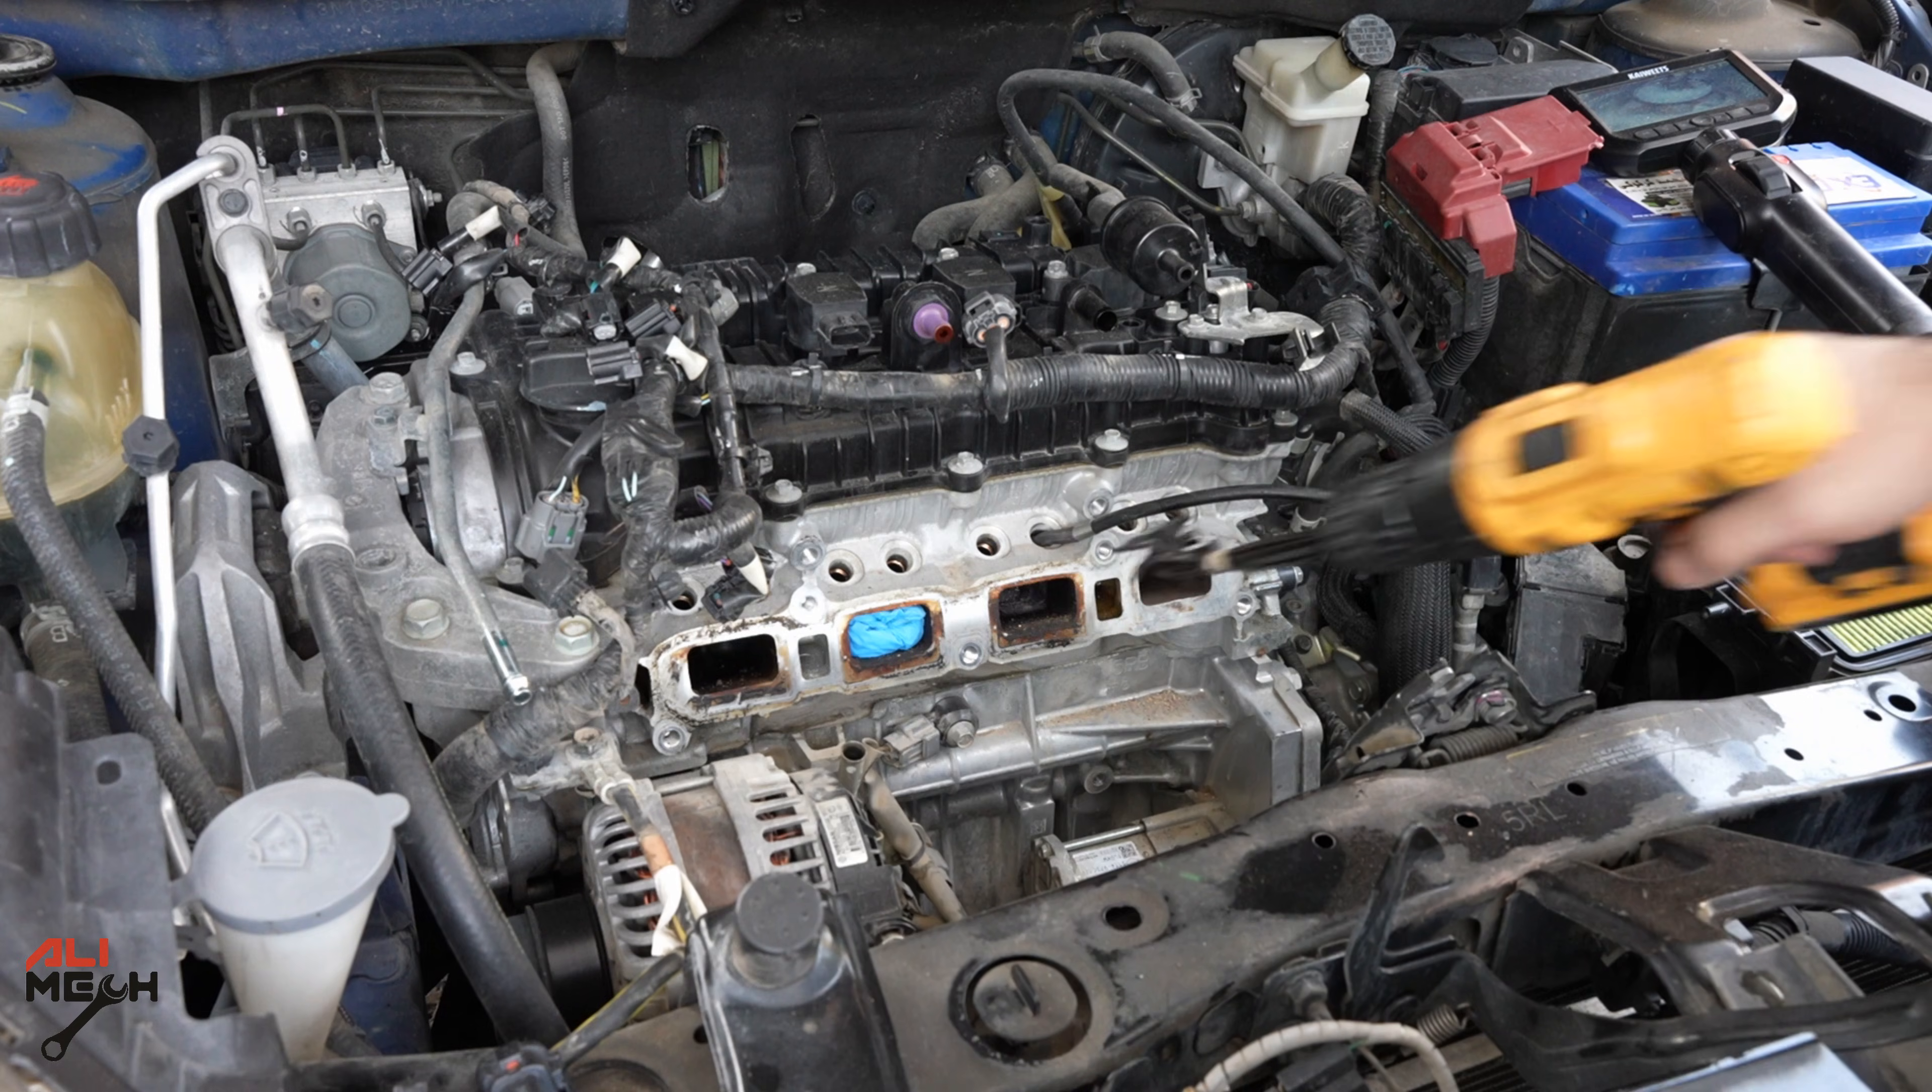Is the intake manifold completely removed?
Yes.